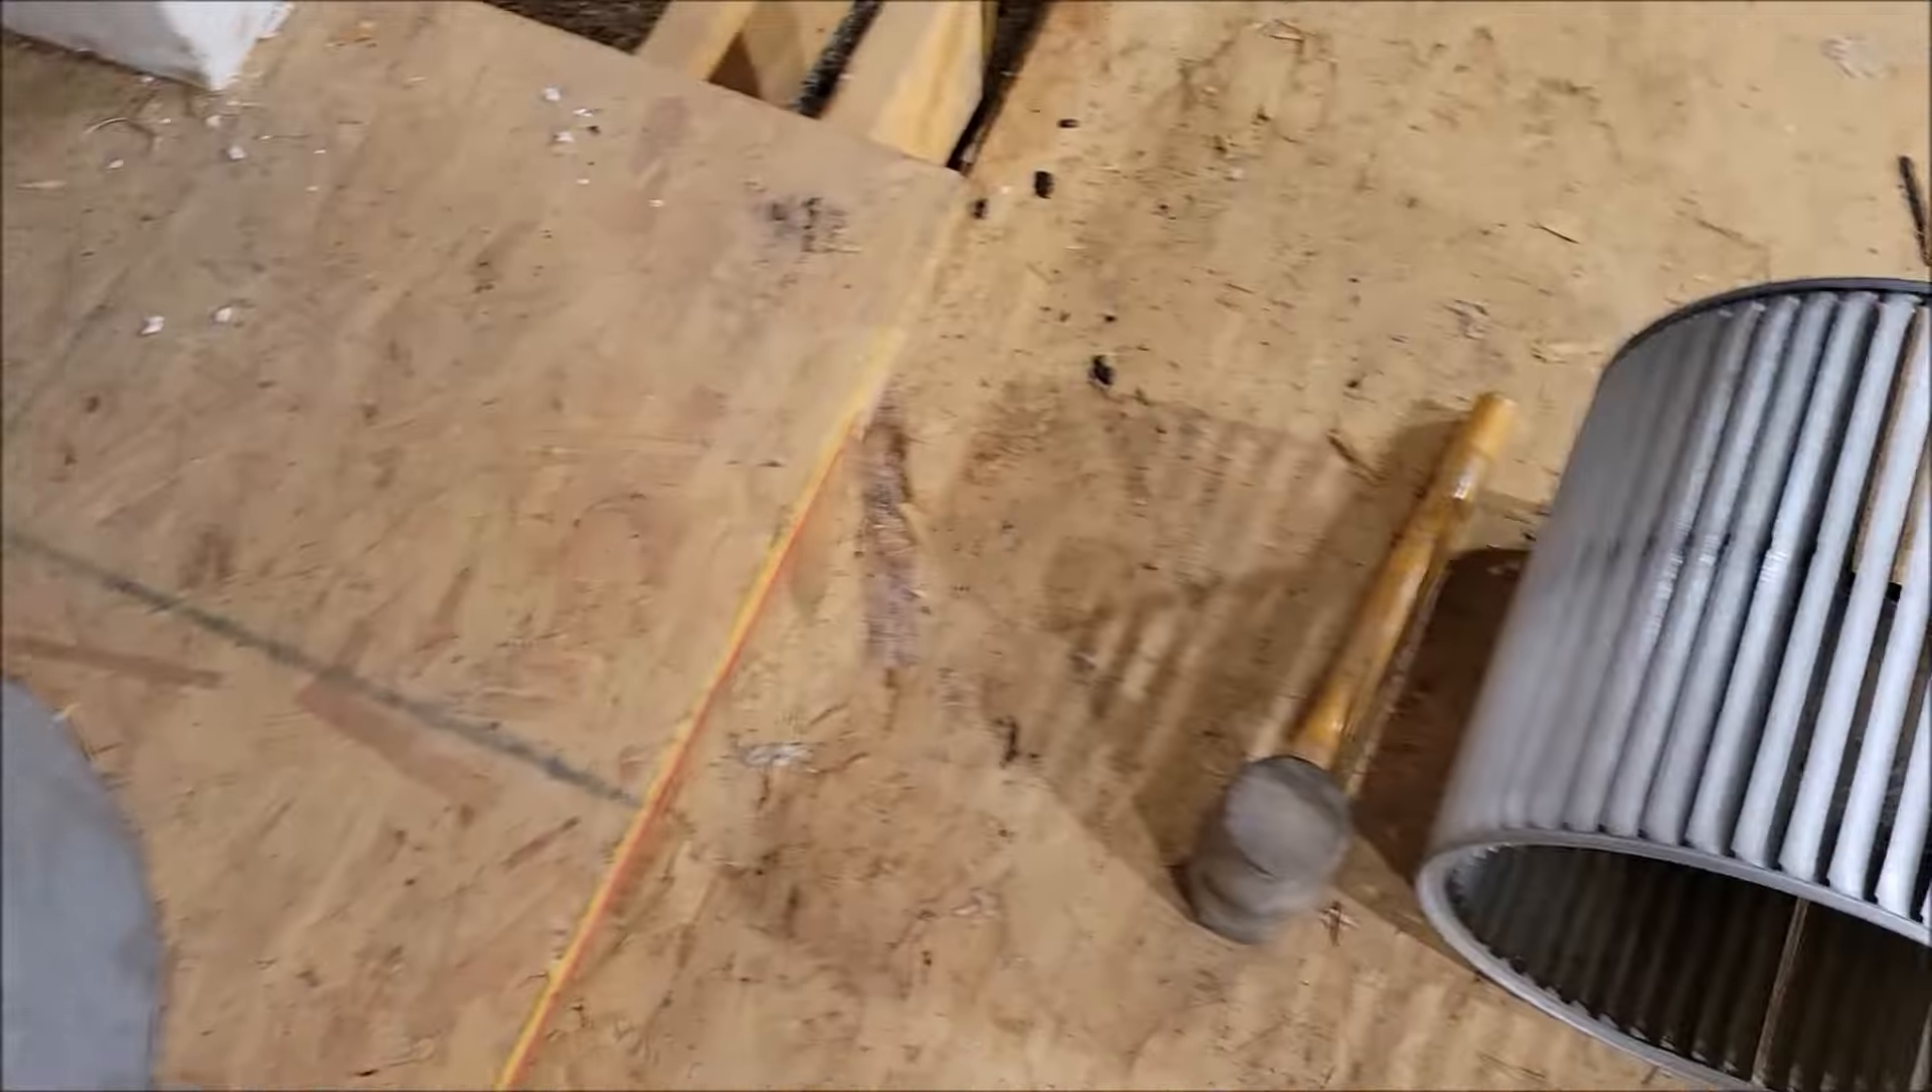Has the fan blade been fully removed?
Yes.